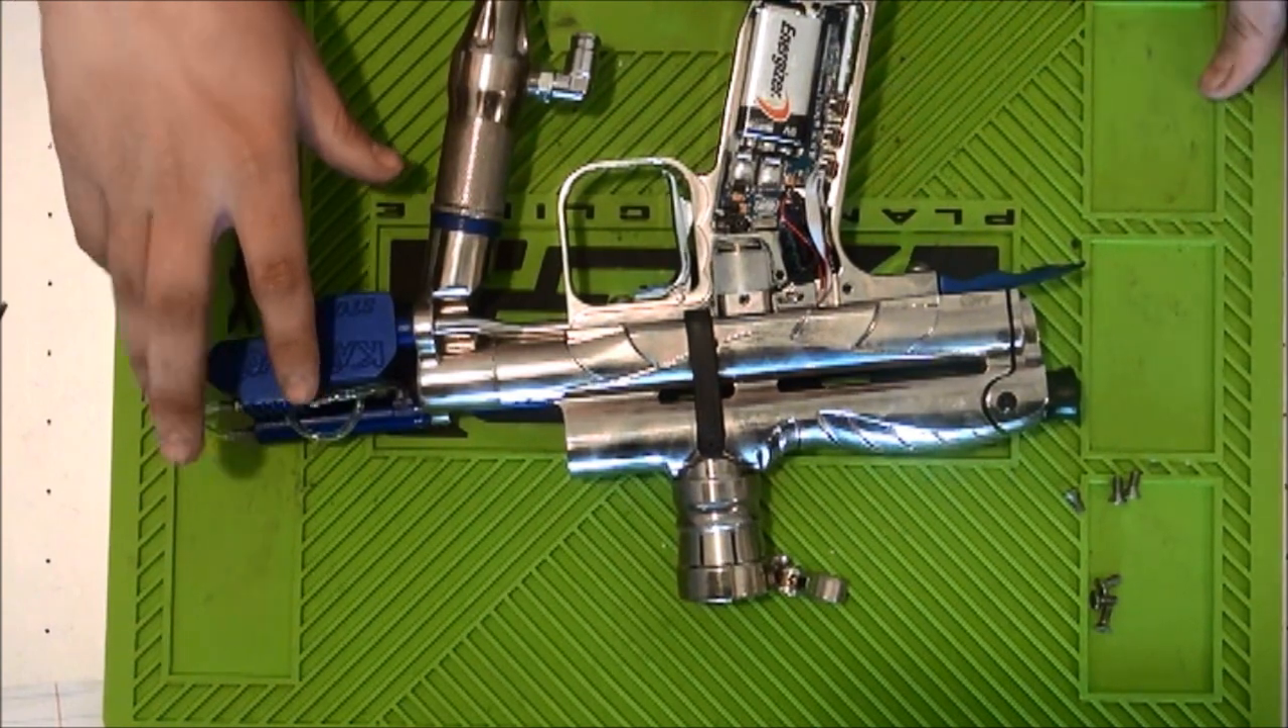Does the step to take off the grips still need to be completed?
No.